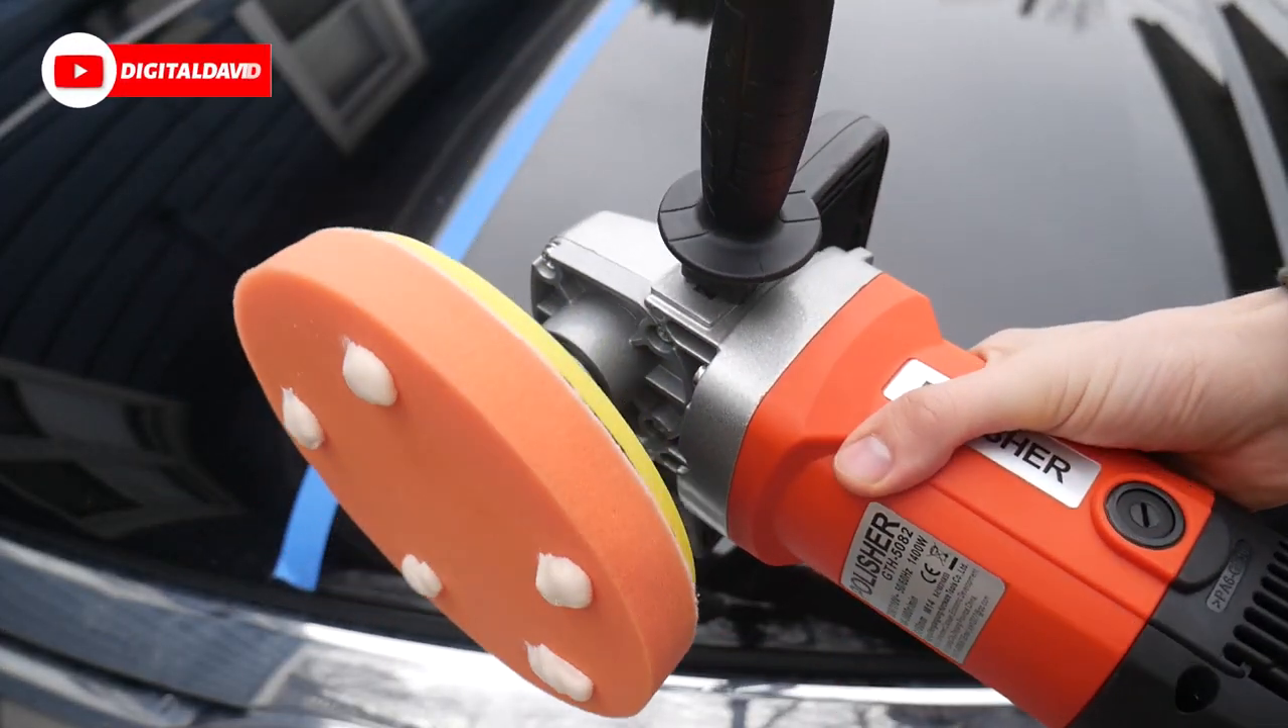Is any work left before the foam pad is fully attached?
No.